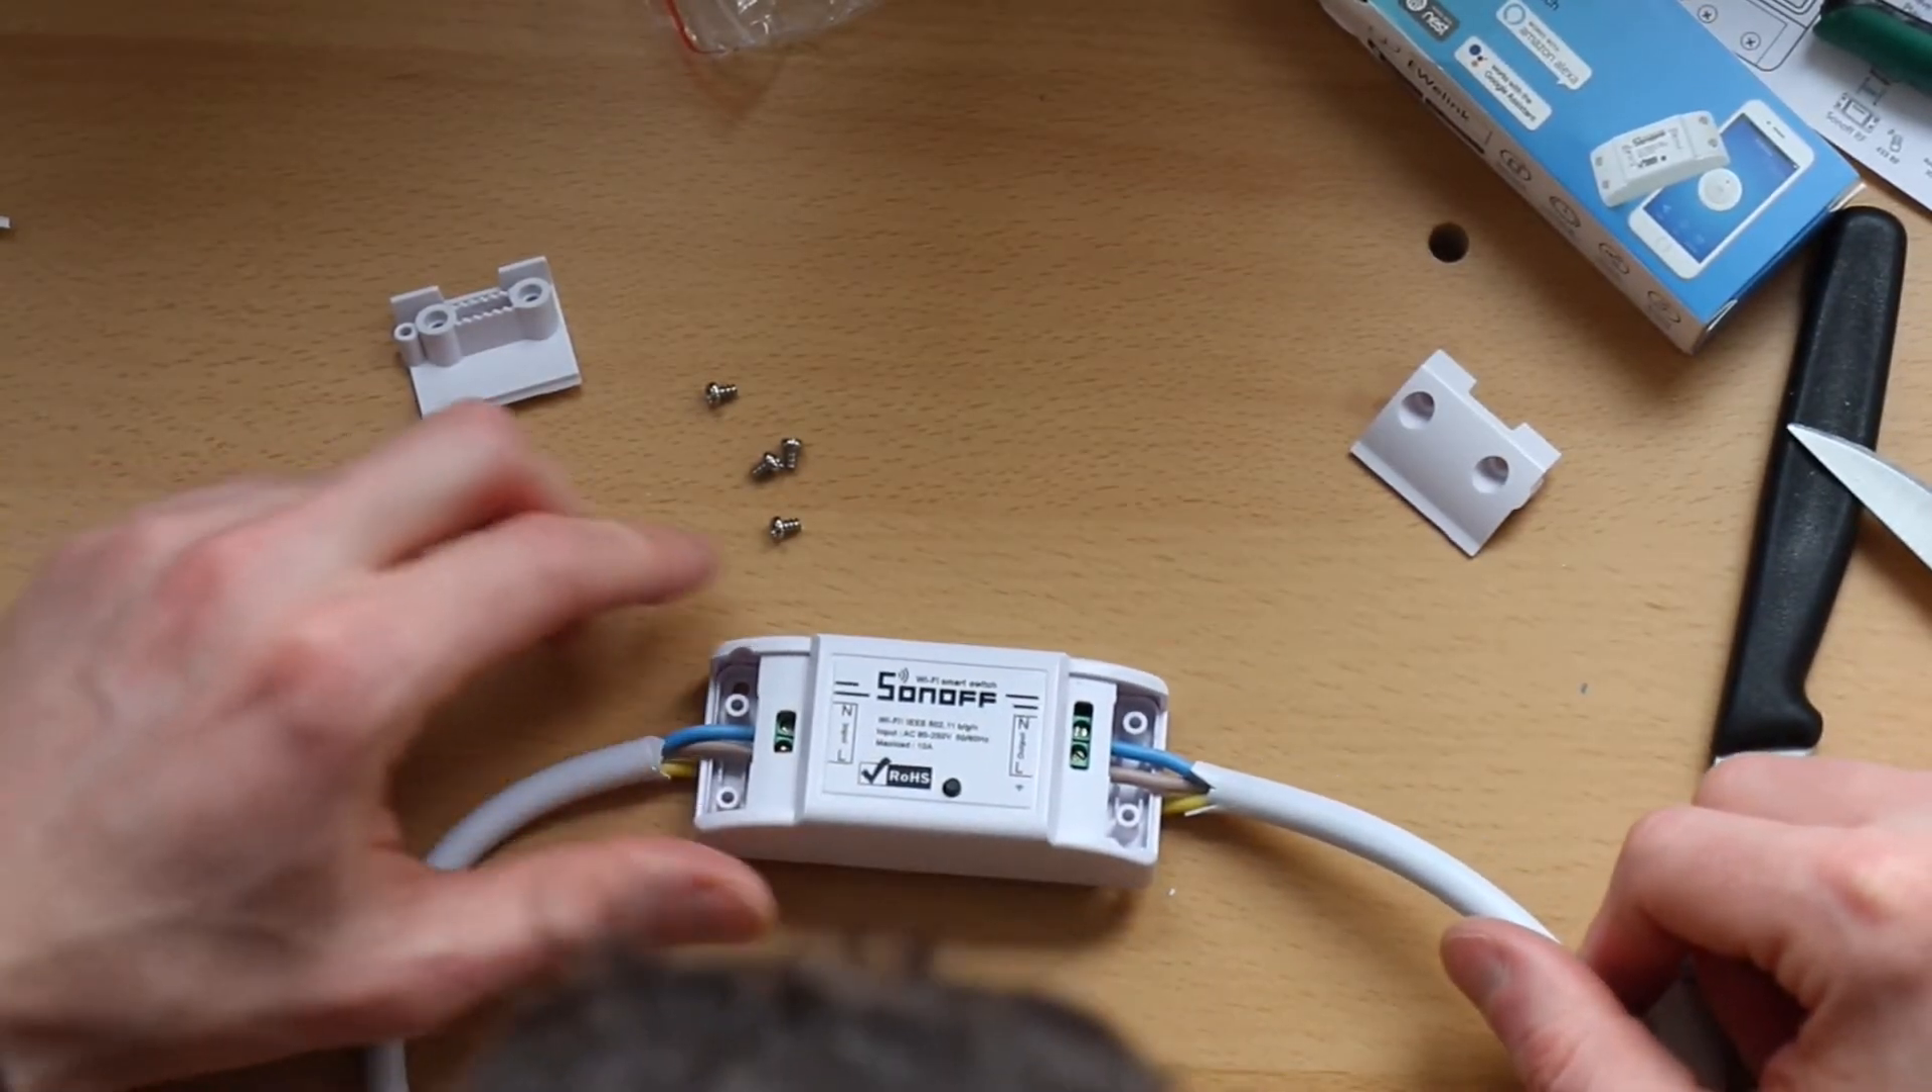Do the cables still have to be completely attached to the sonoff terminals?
No.